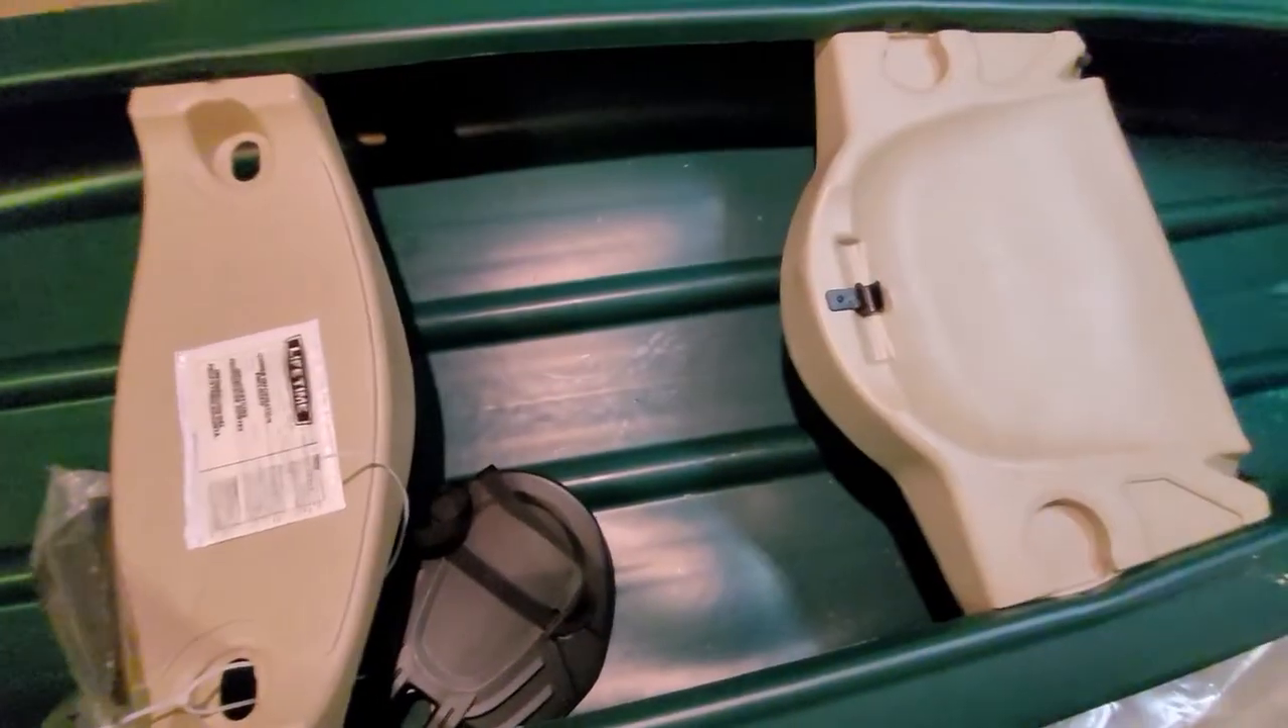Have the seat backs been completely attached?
No.